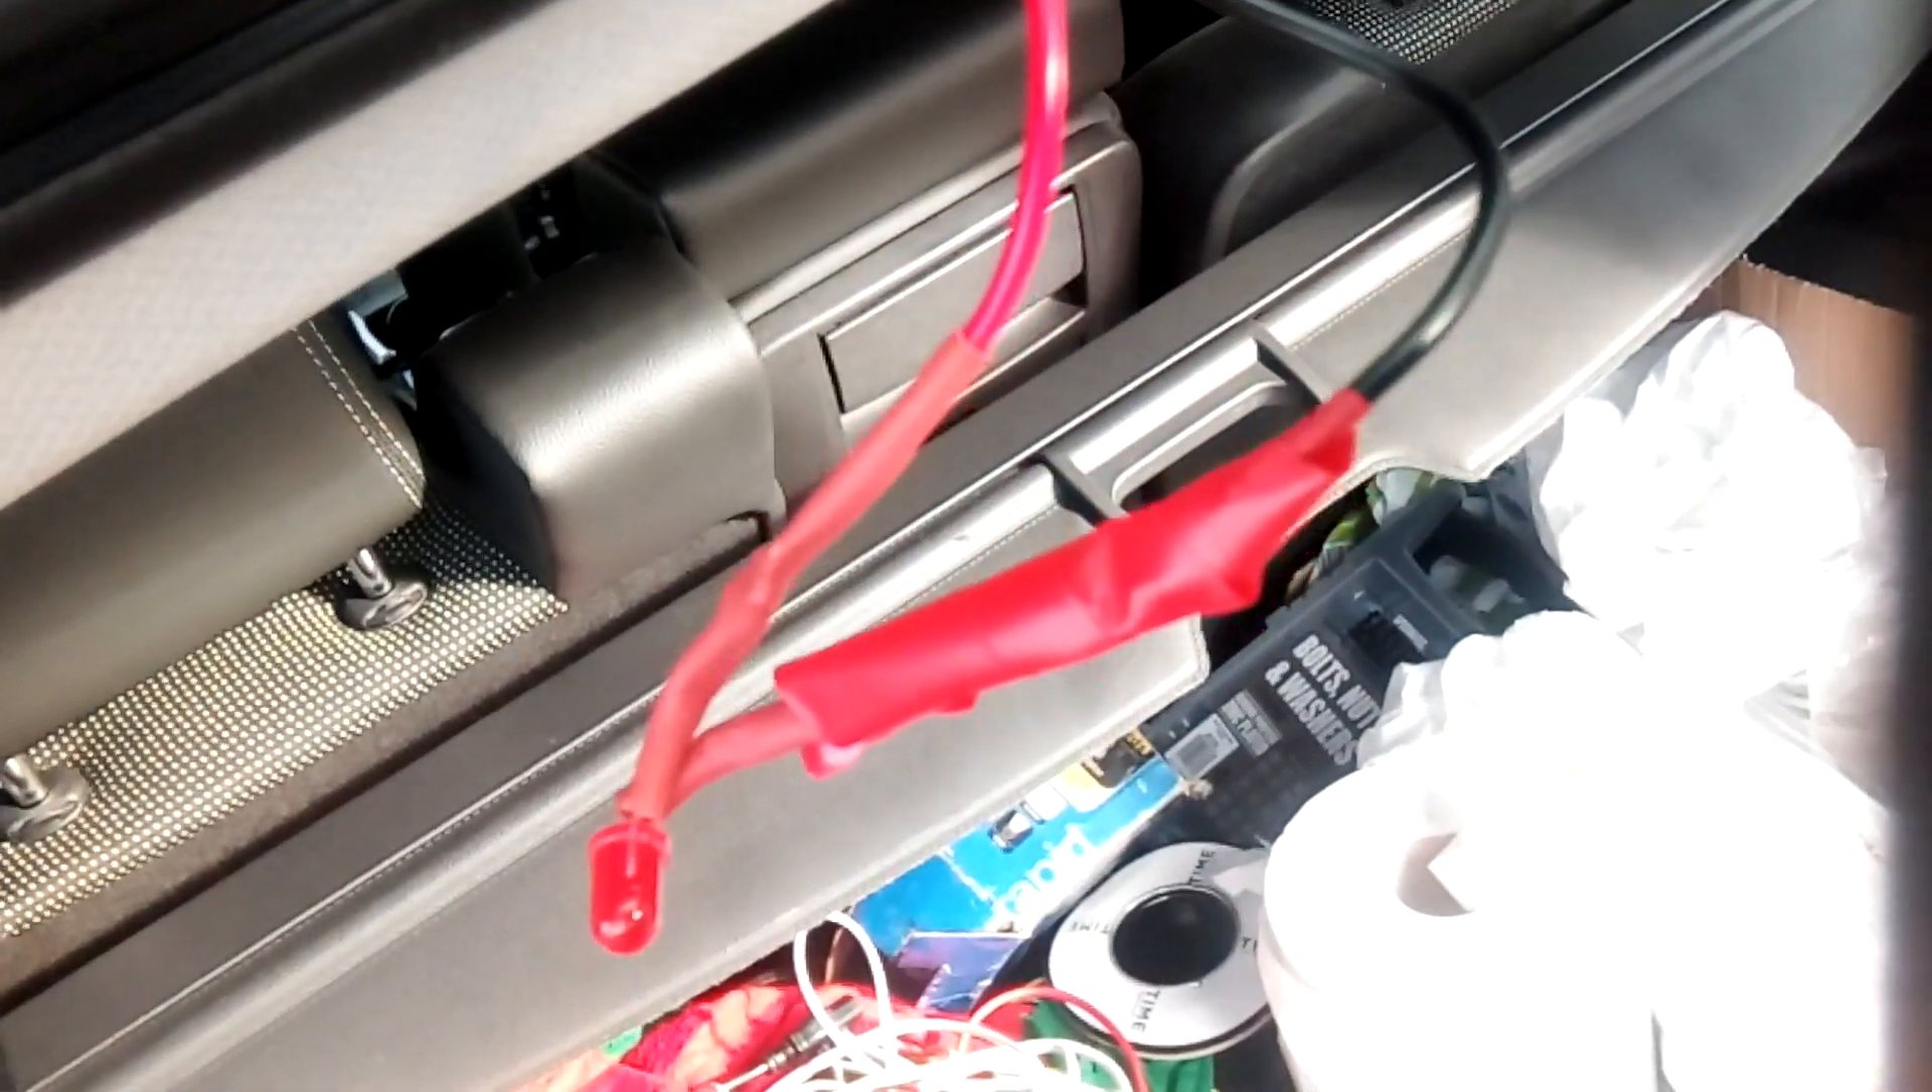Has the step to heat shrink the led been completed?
Yes.